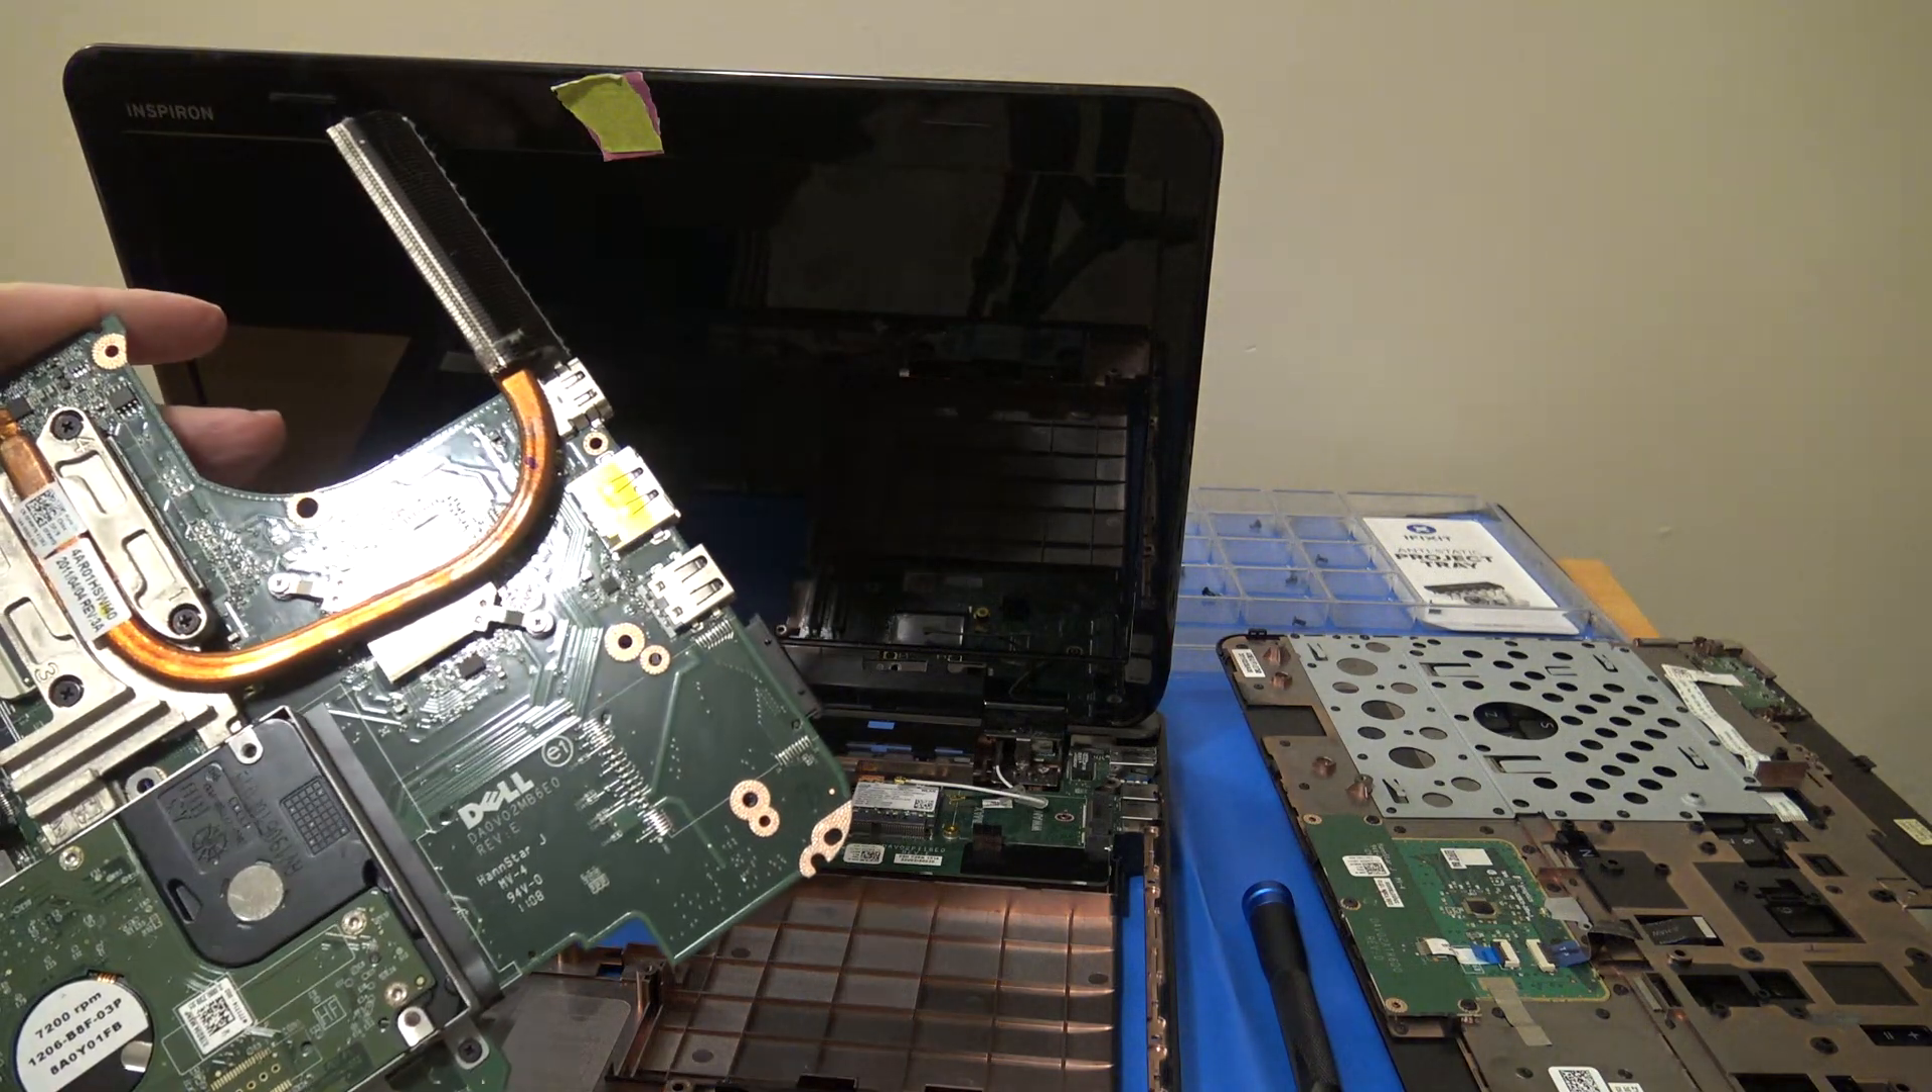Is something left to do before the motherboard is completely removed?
No.